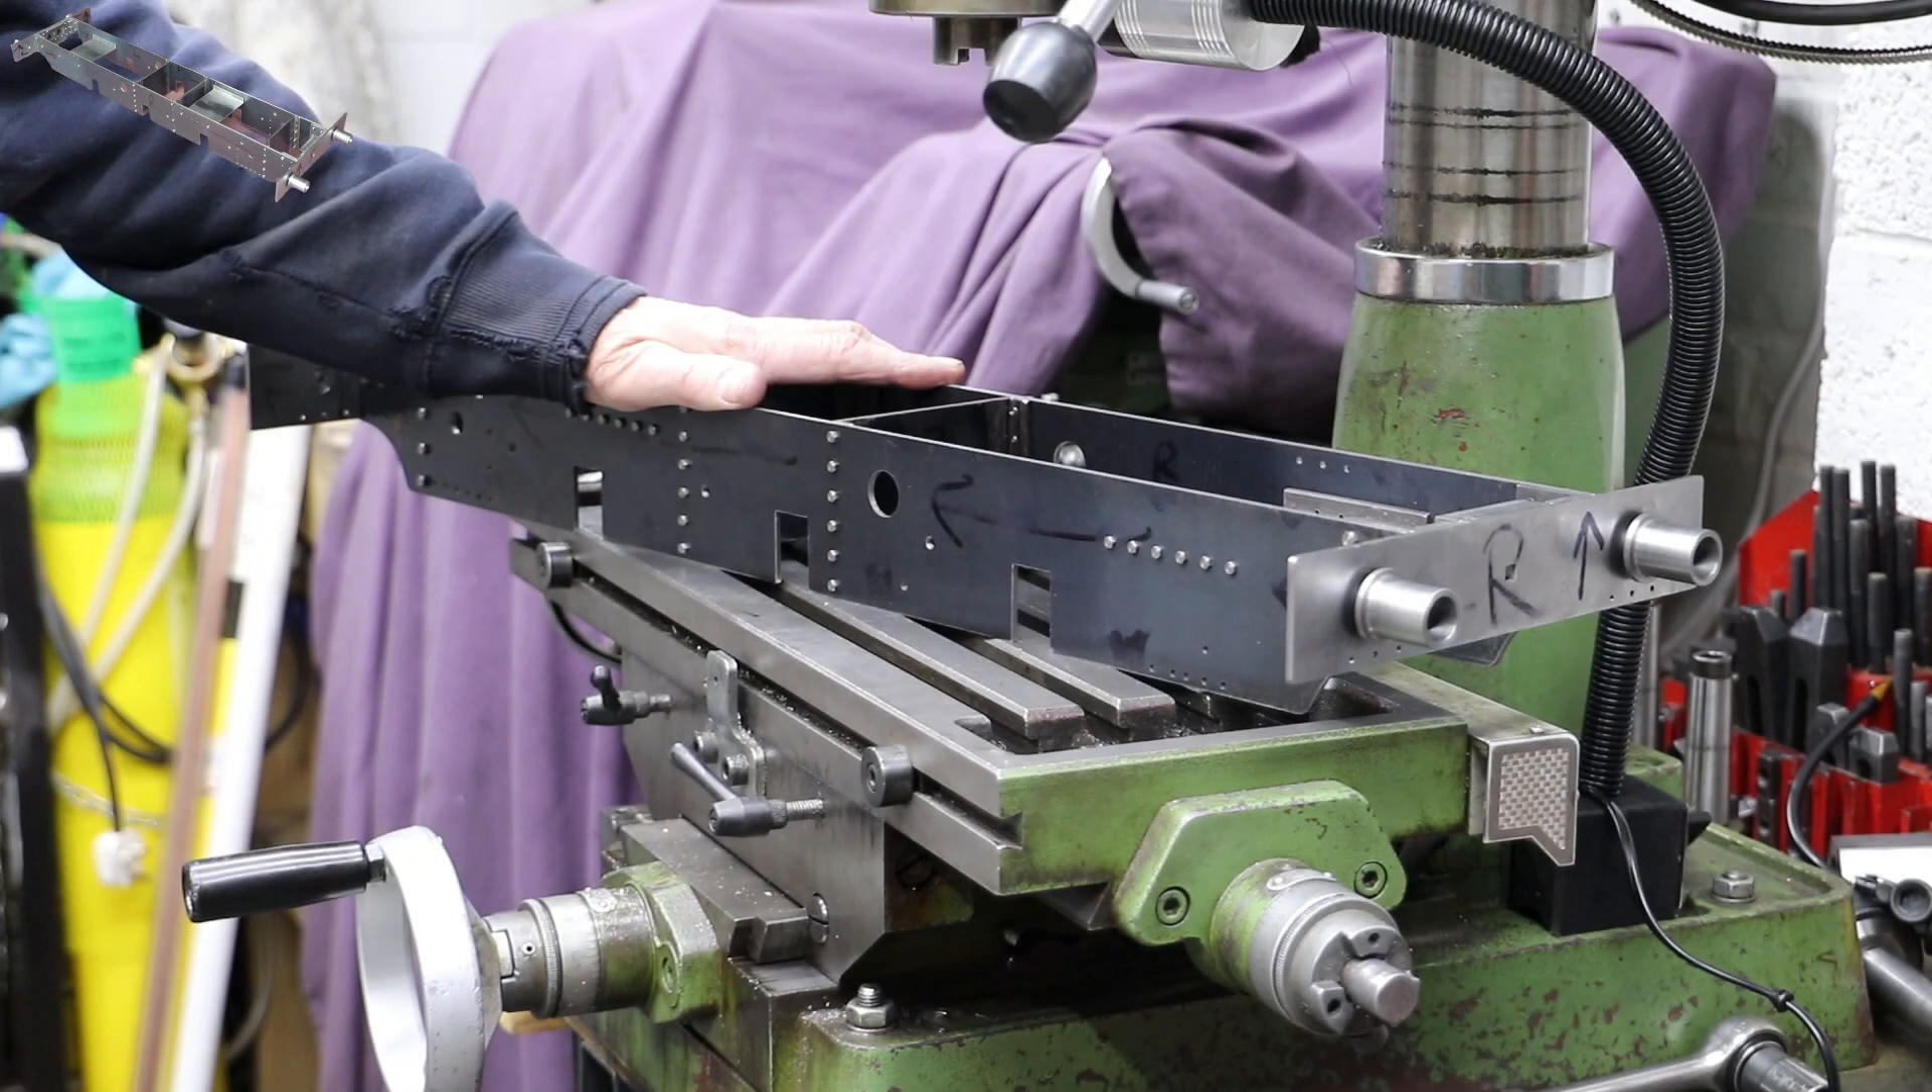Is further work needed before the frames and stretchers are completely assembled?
No.